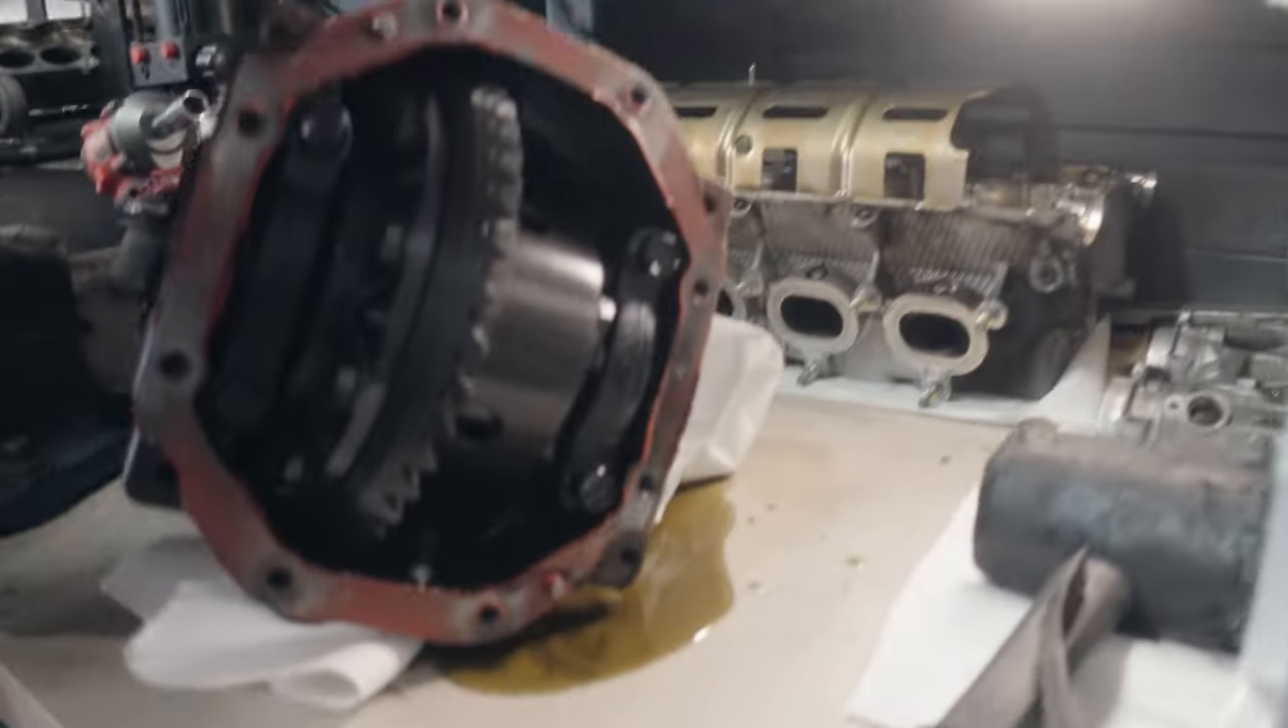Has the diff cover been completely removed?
Yes.